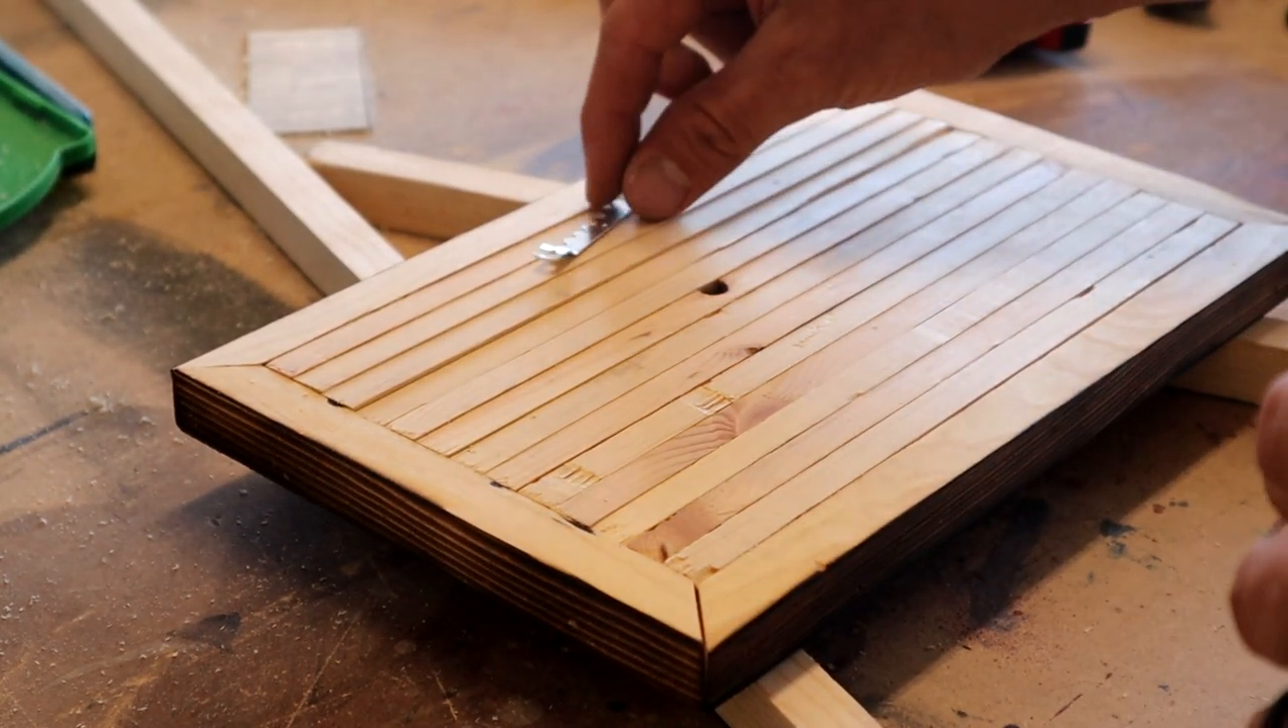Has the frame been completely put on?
Yes.